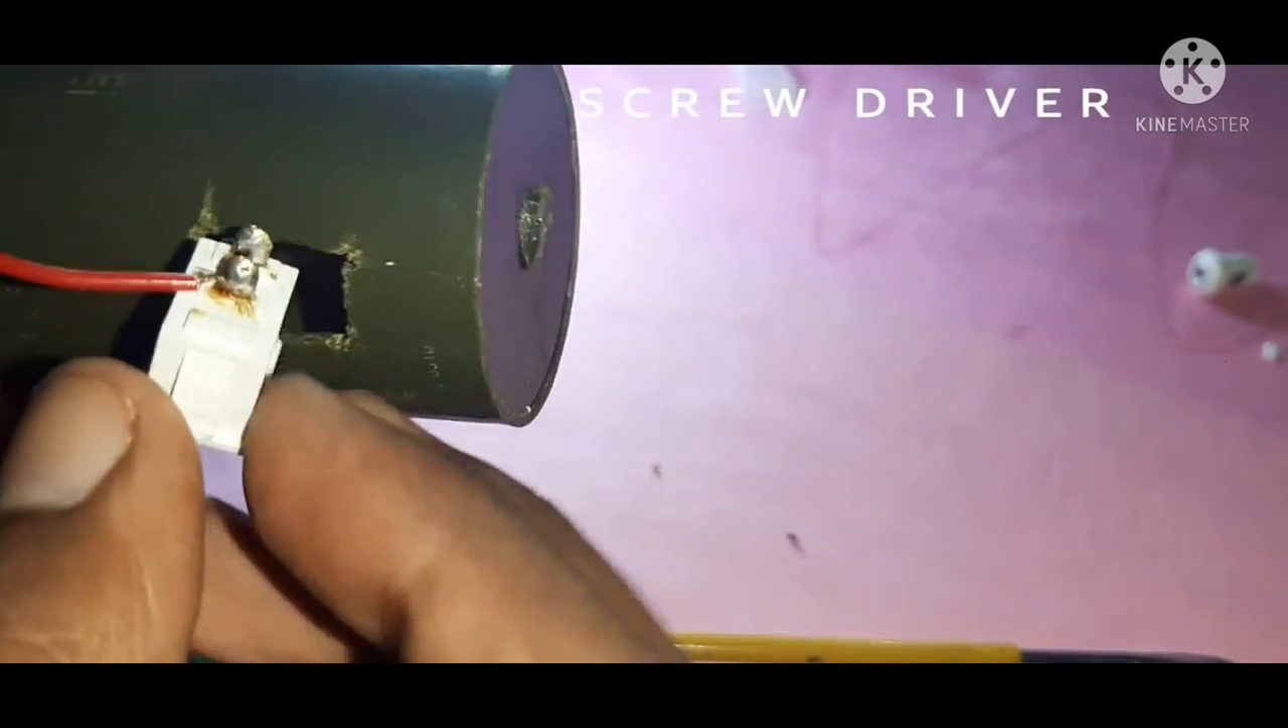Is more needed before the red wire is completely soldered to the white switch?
No.